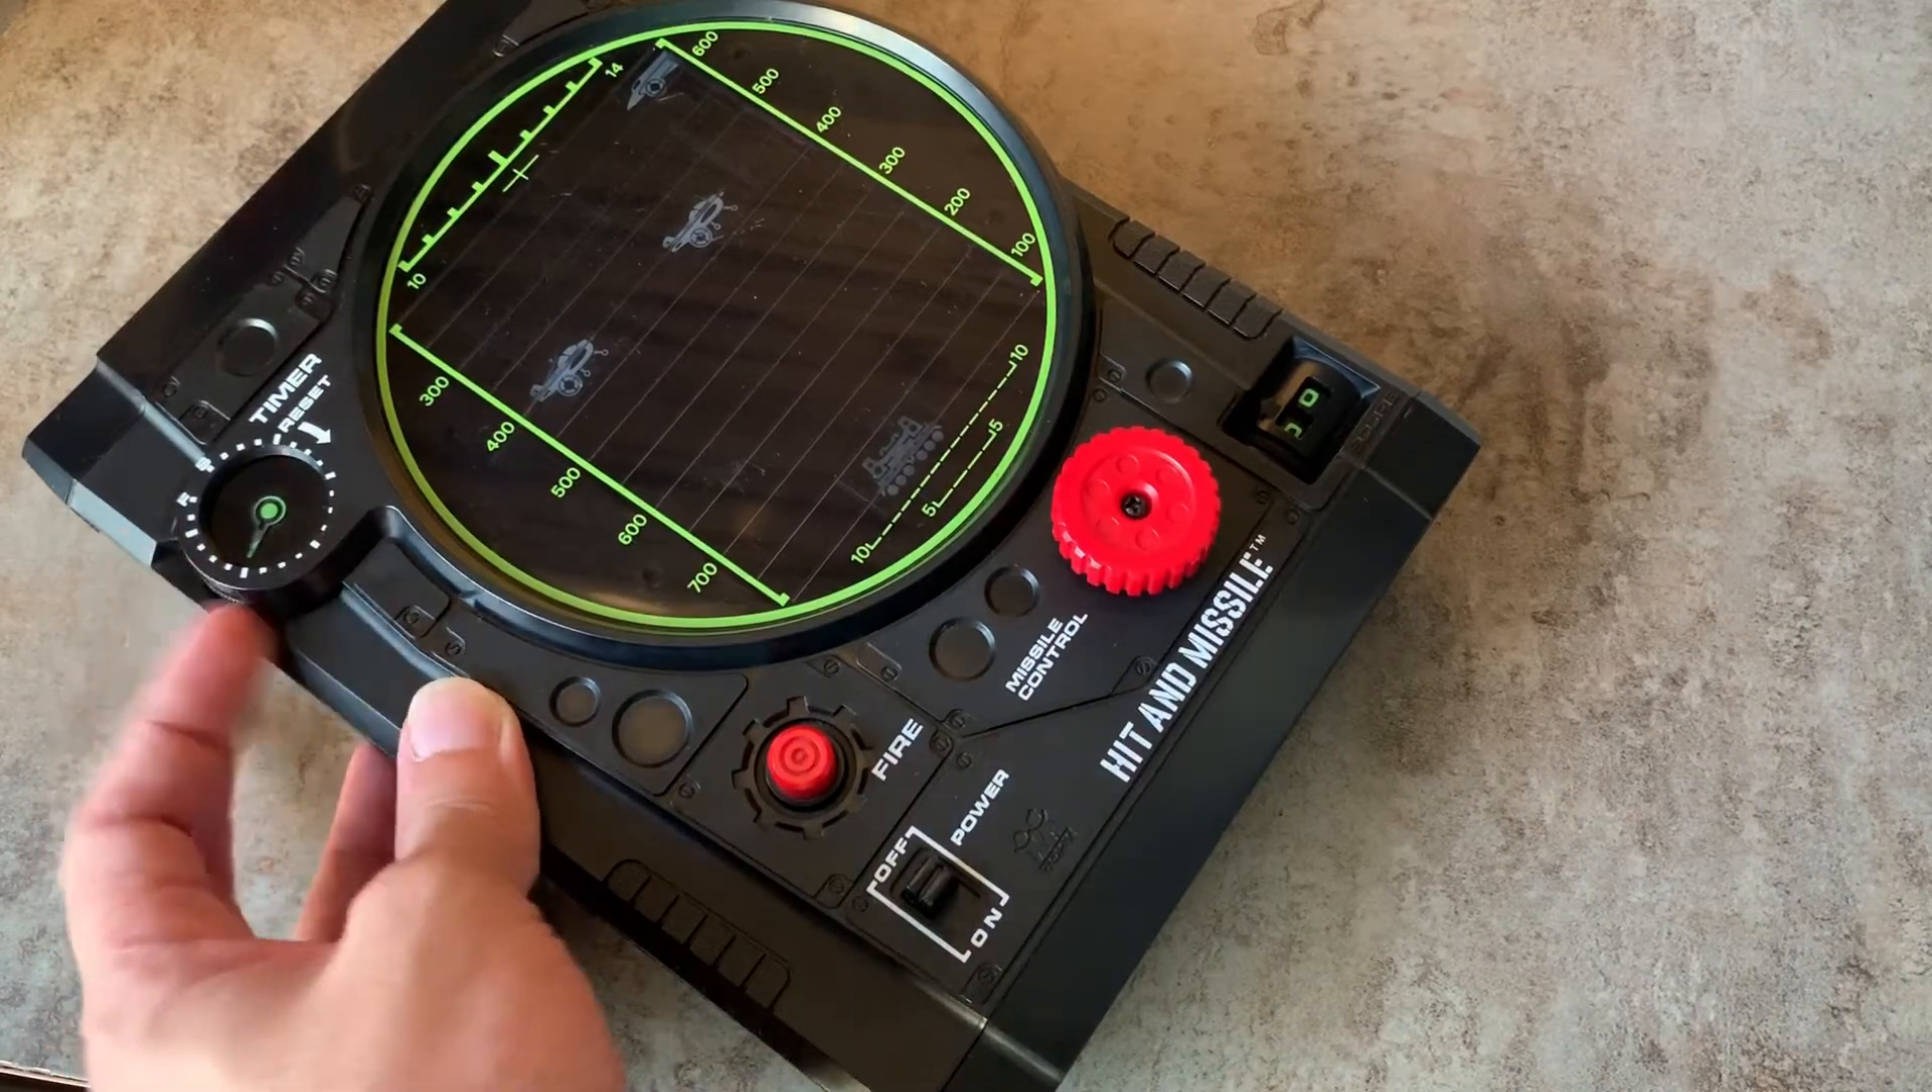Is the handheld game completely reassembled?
Yes.